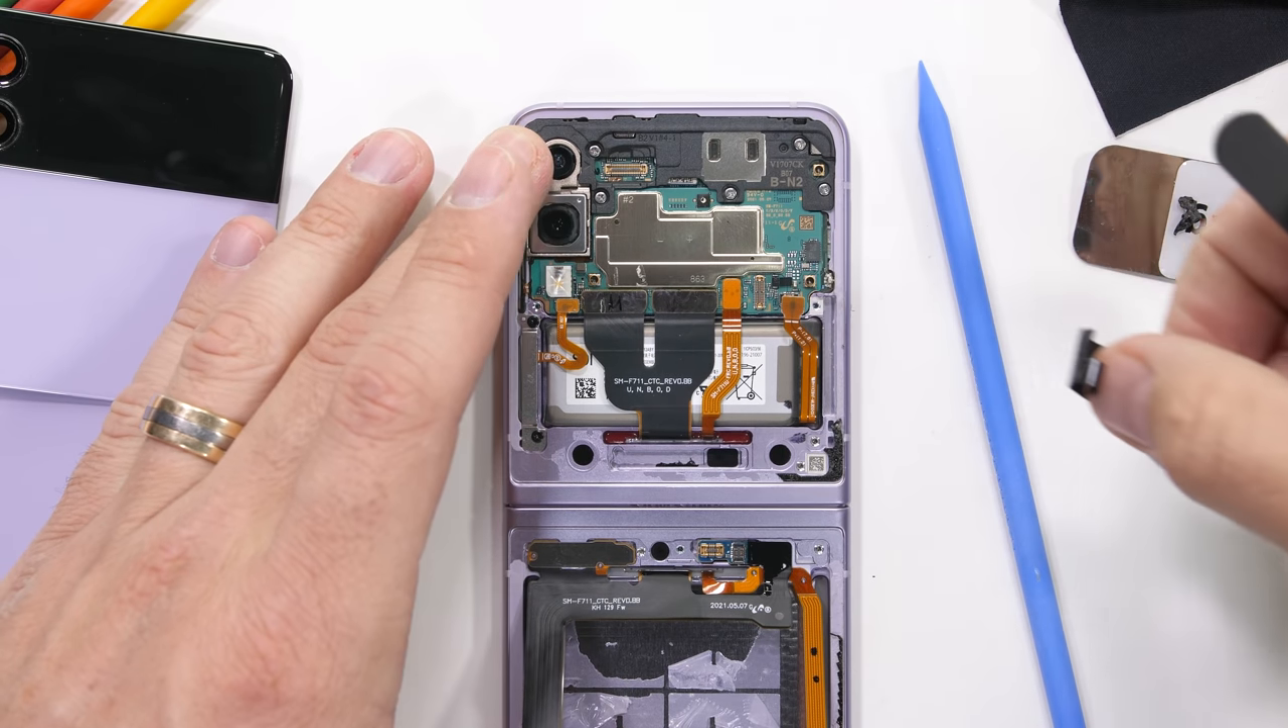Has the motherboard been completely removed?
No.